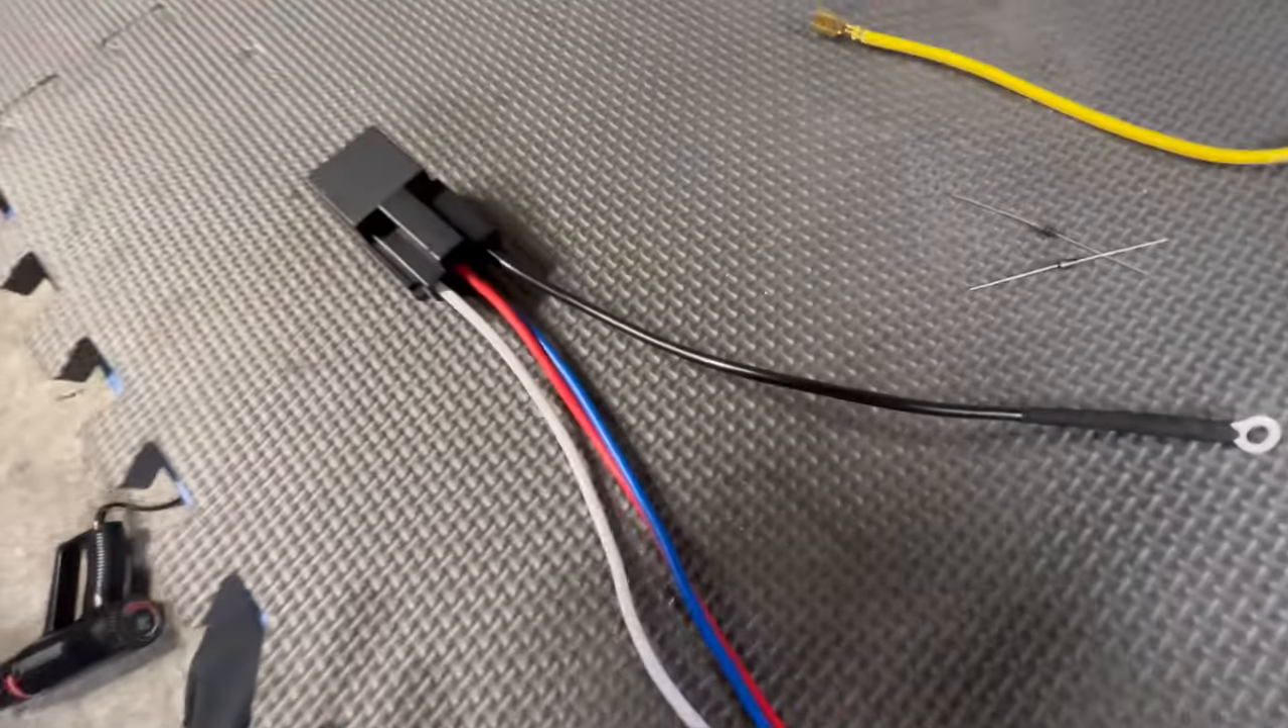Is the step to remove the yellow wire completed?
Yes.